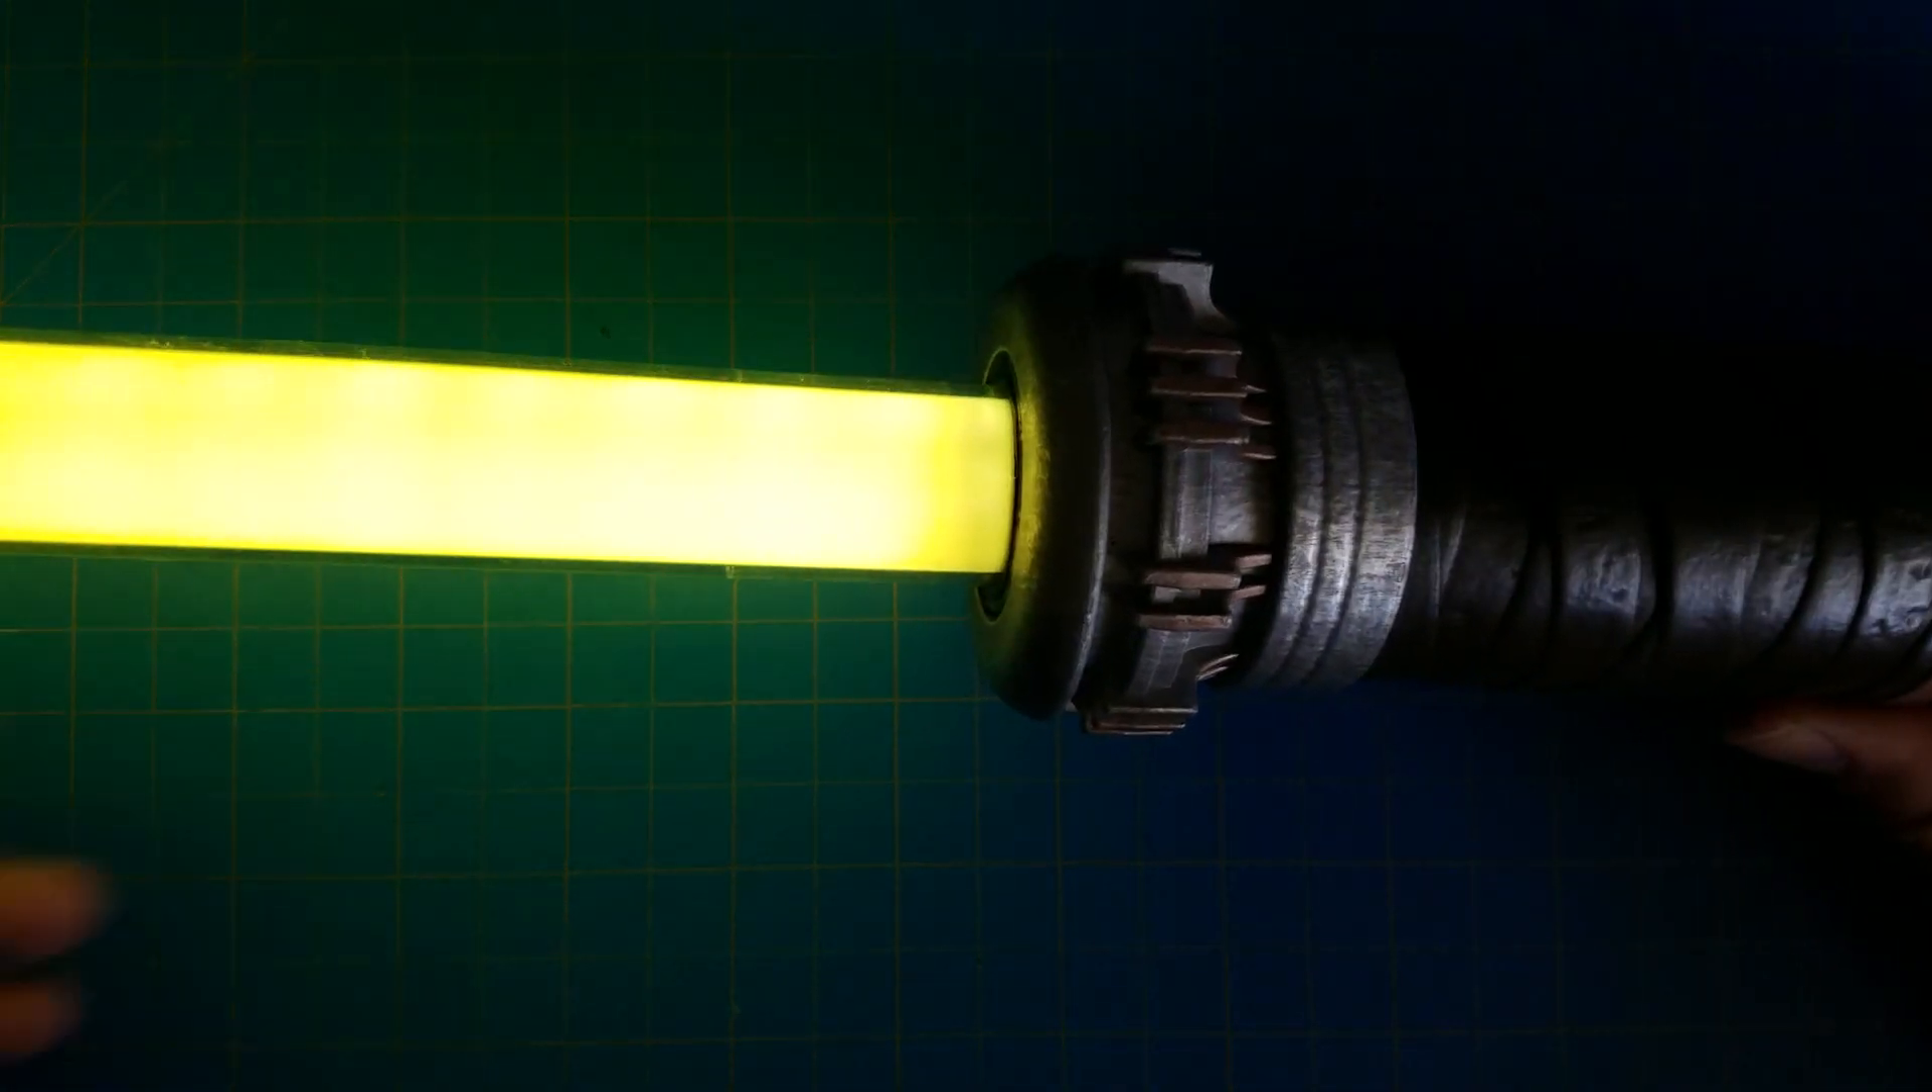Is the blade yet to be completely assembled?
No.